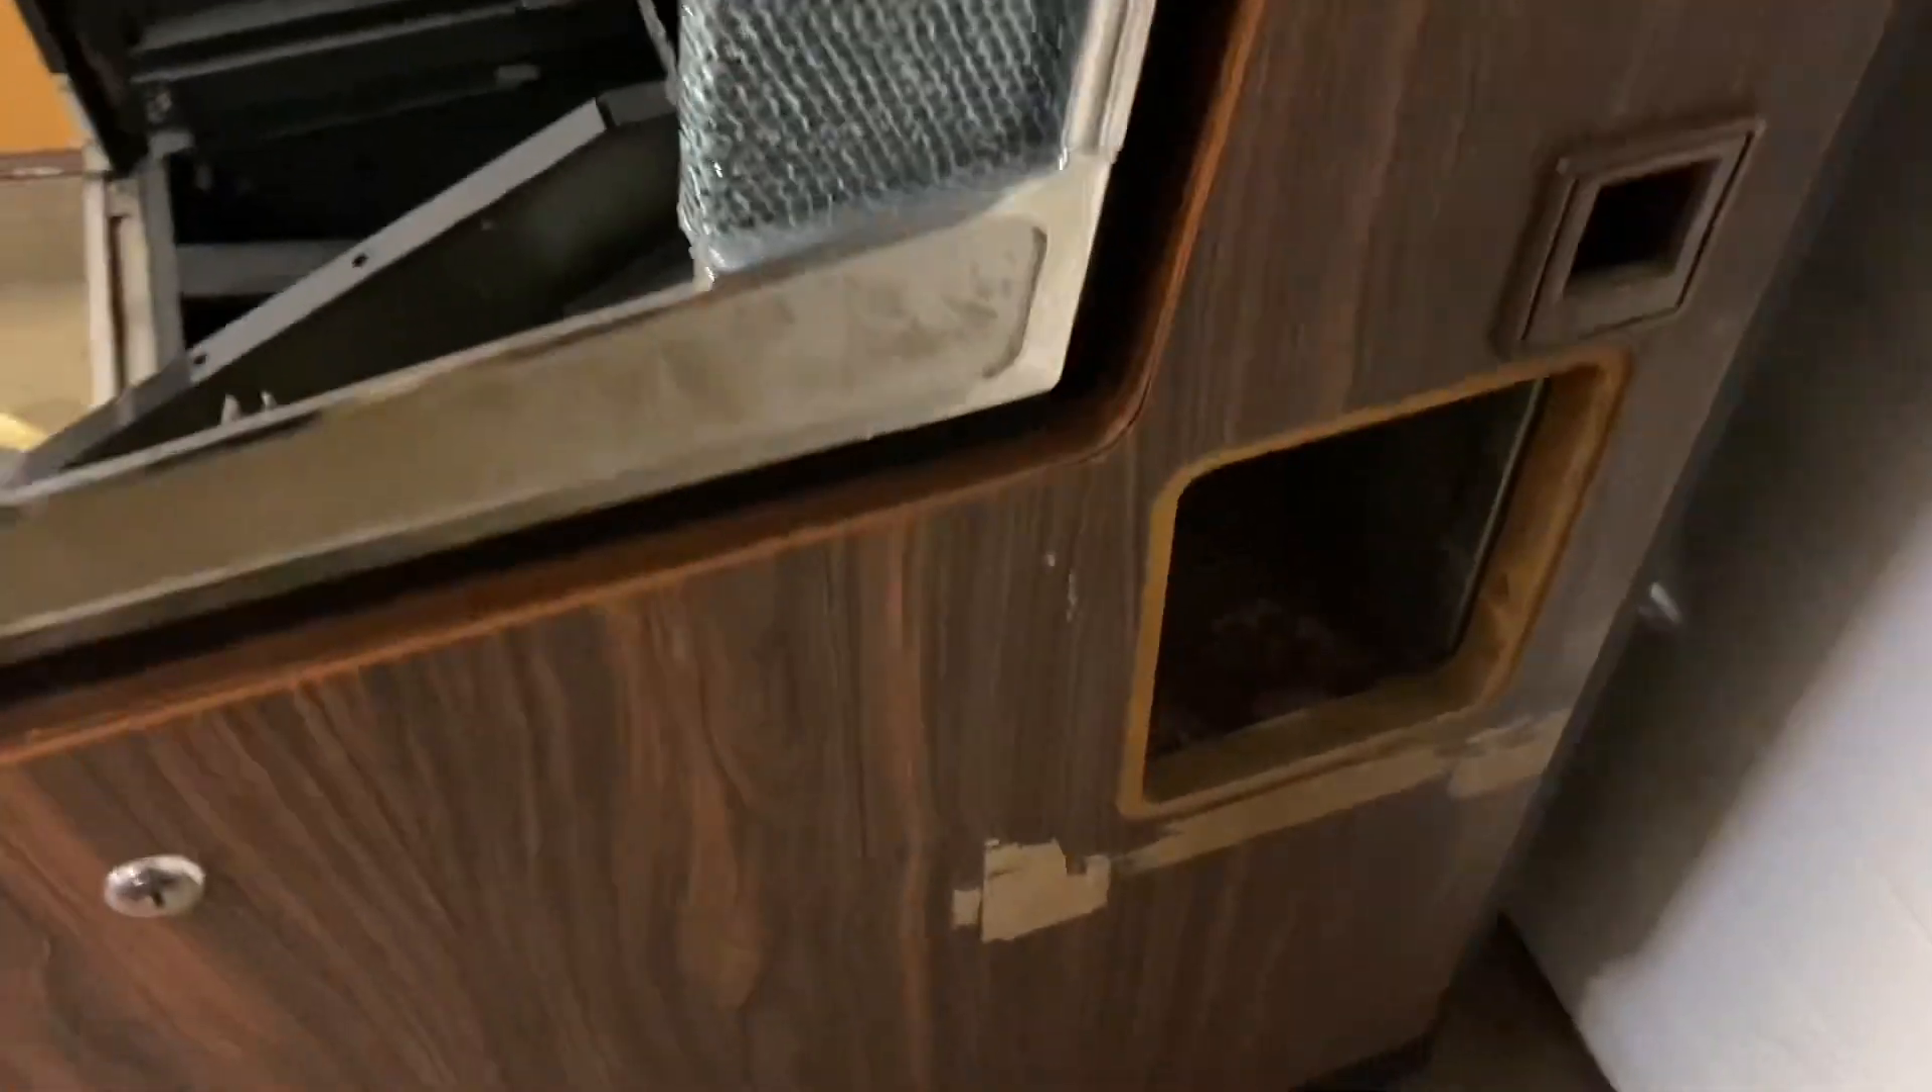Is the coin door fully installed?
No.